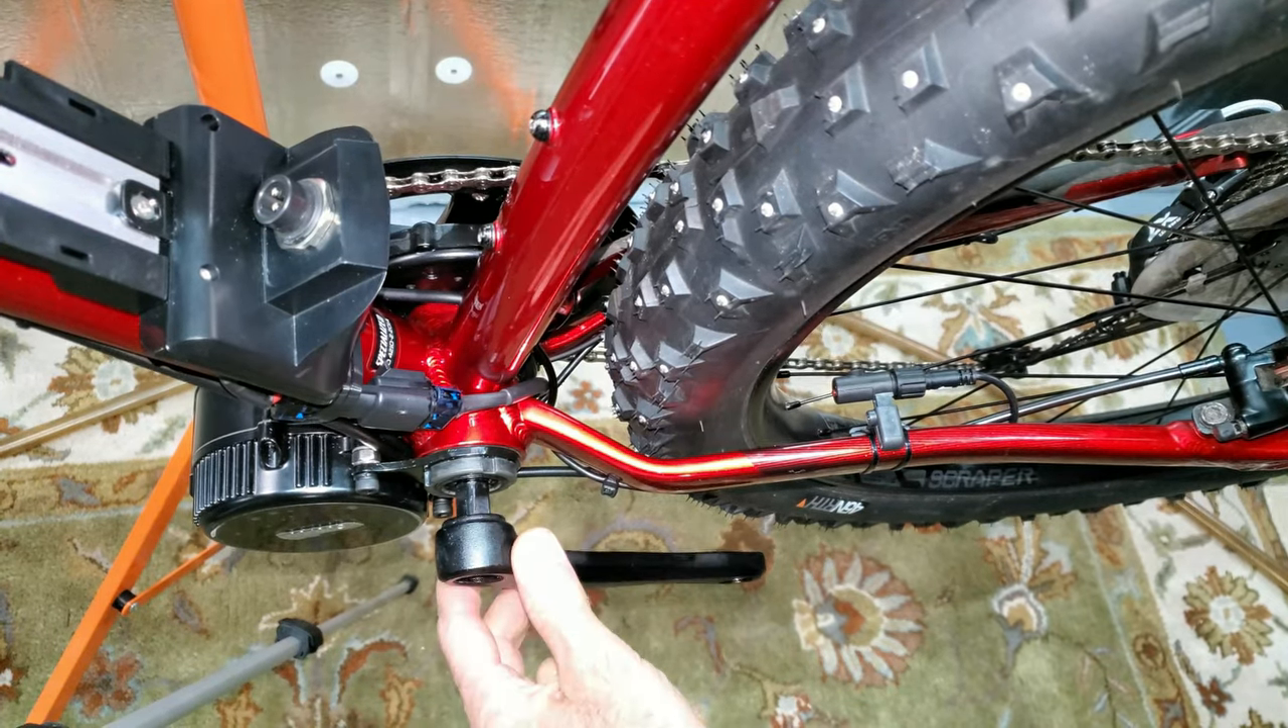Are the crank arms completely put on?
No.